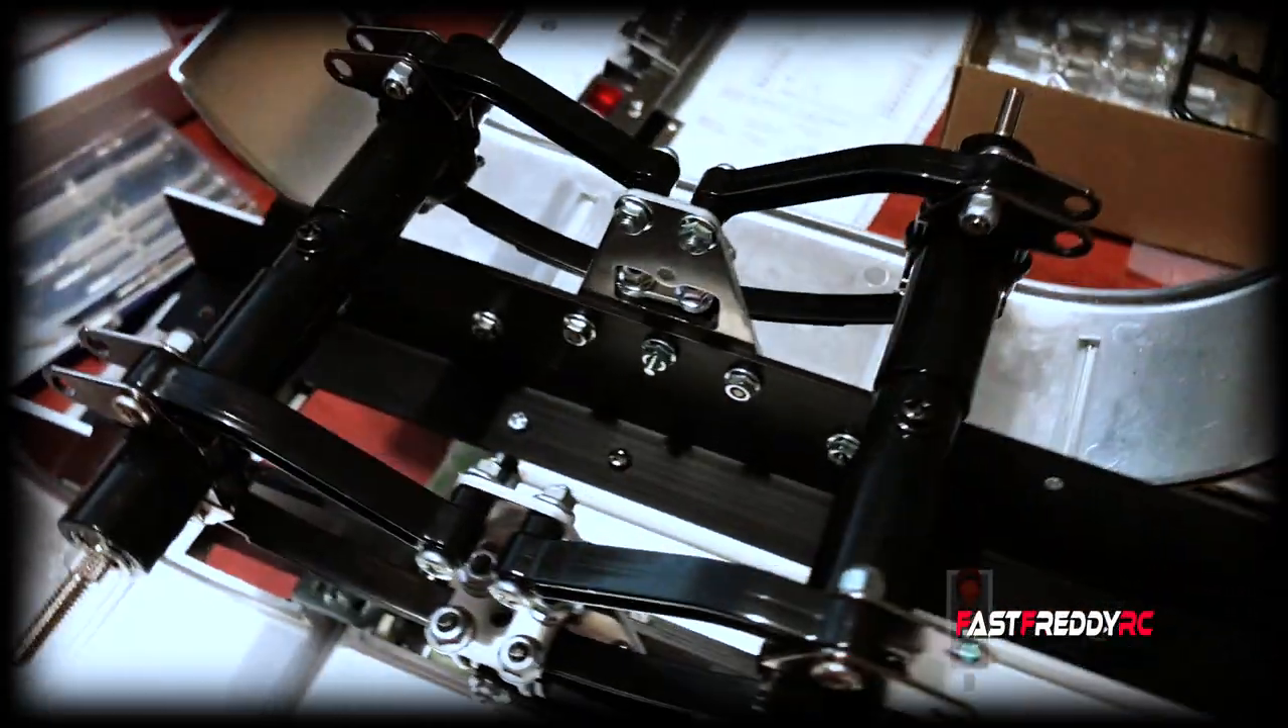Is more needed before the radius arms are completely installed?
No.